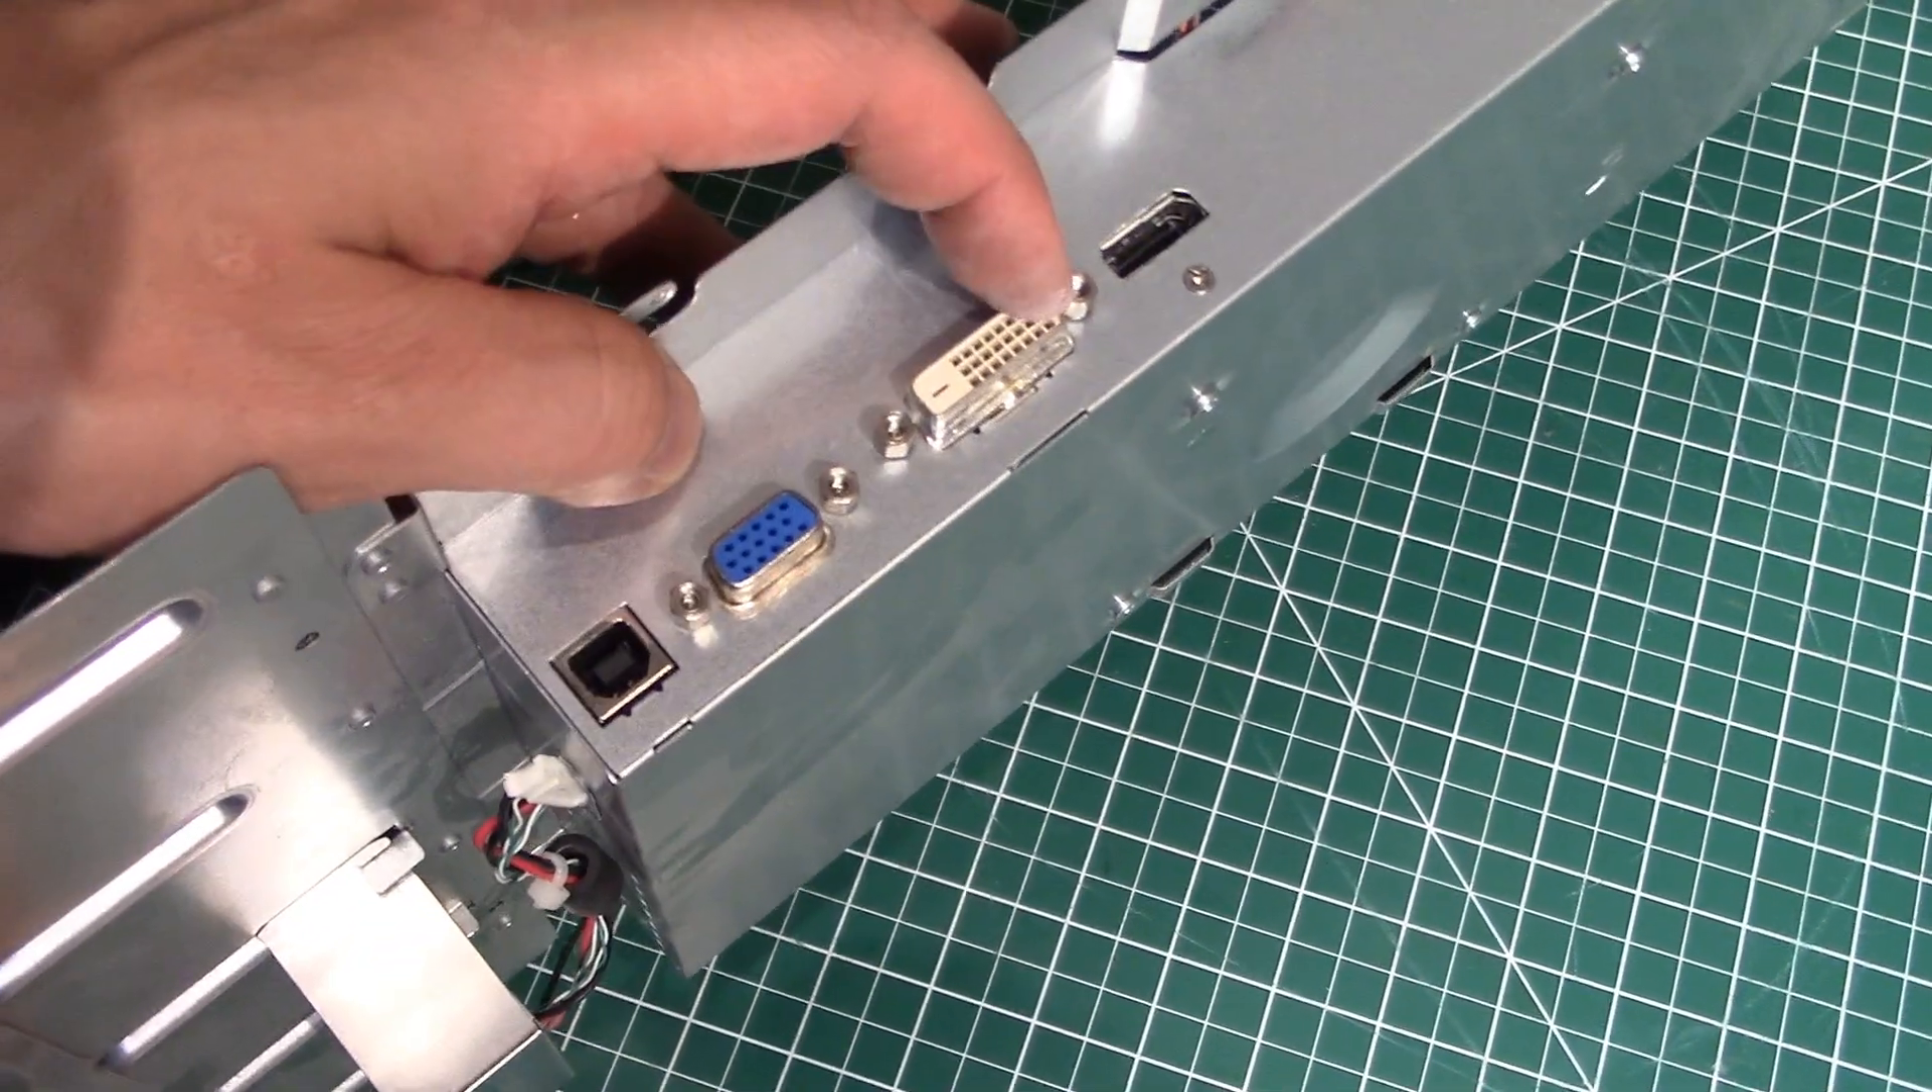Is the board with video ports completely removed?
No.